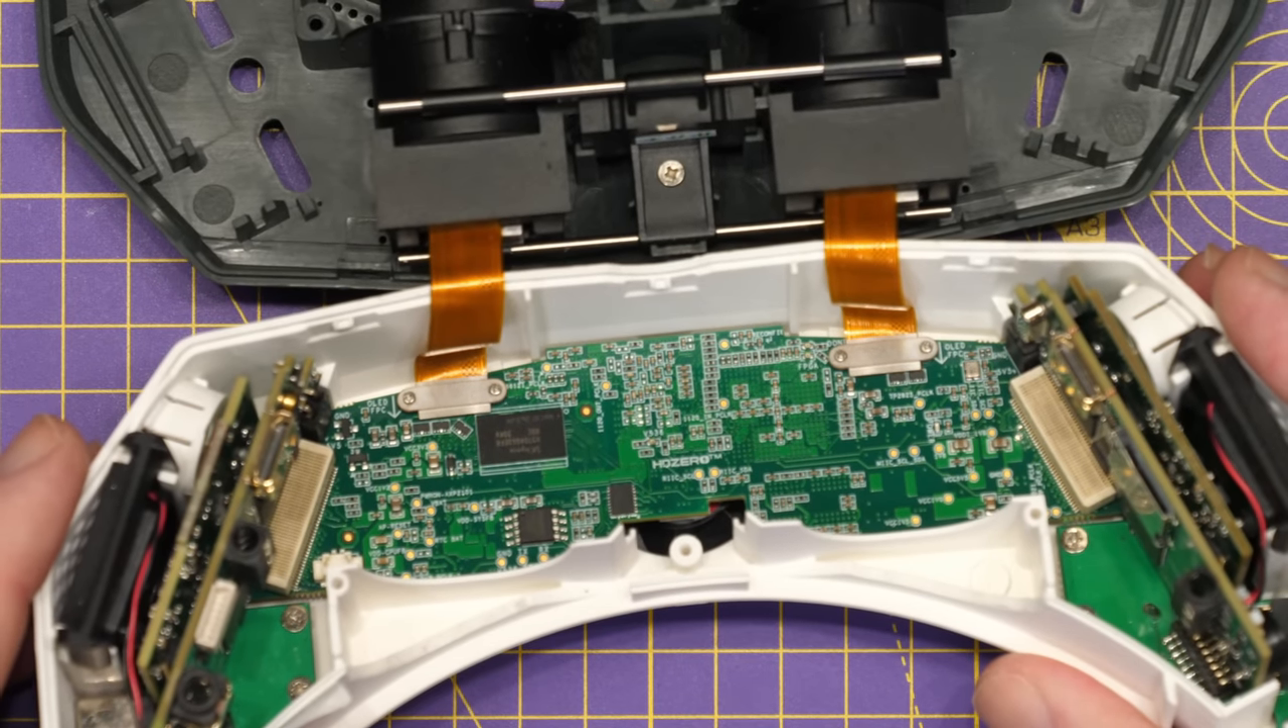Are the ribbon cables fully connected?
Yes.